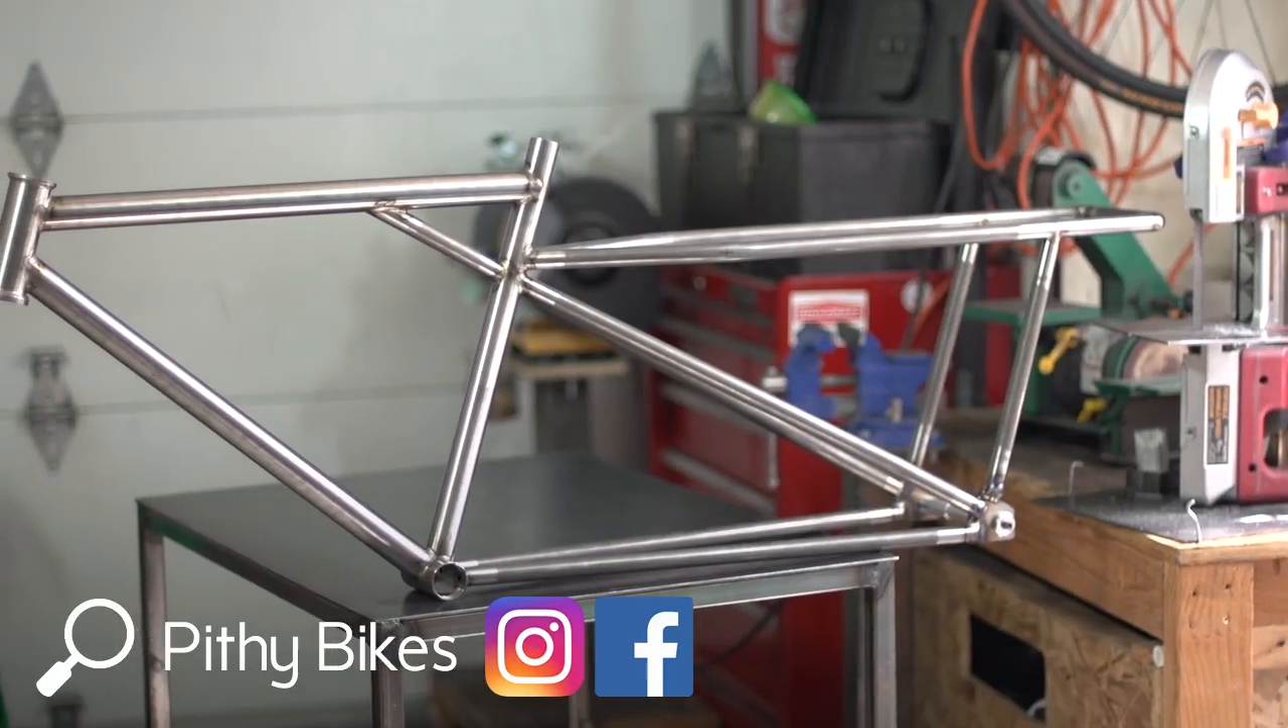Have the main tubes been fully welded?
Yes.